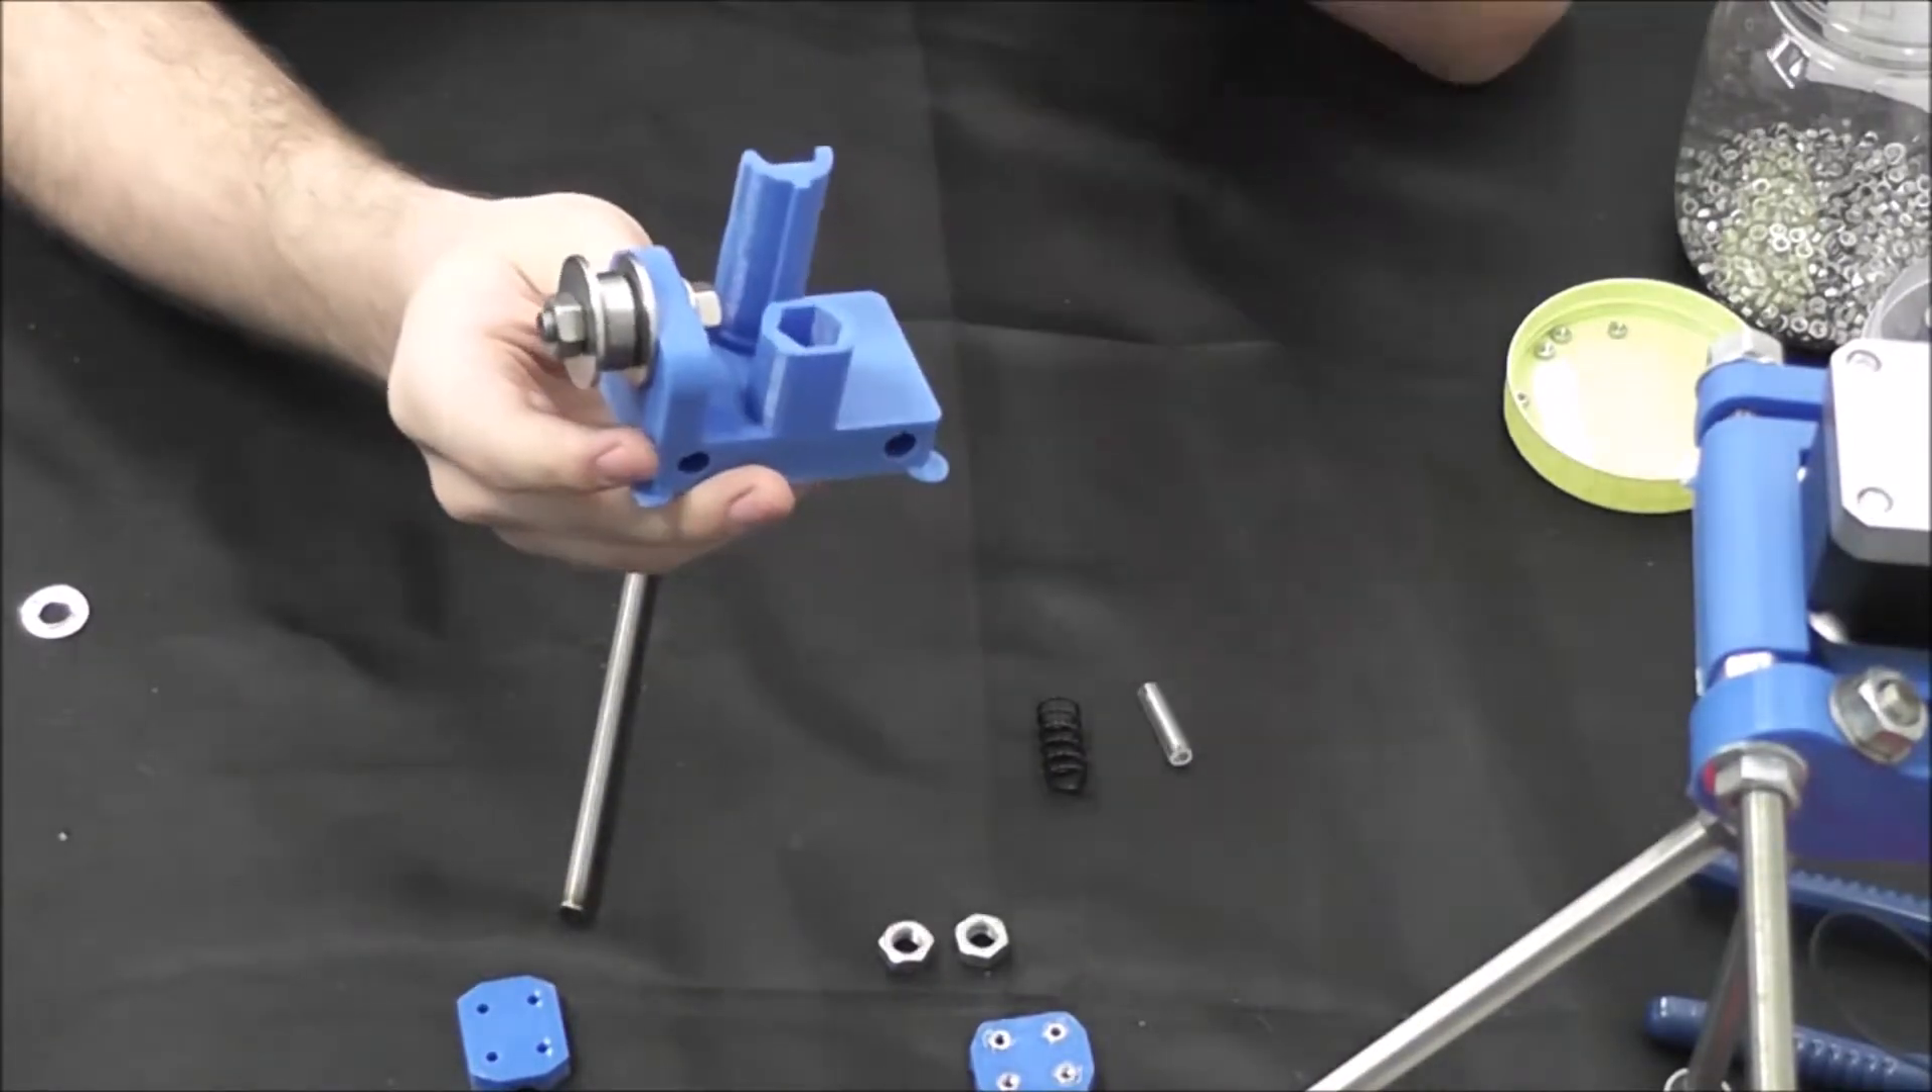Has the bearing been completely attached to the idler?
Yes.